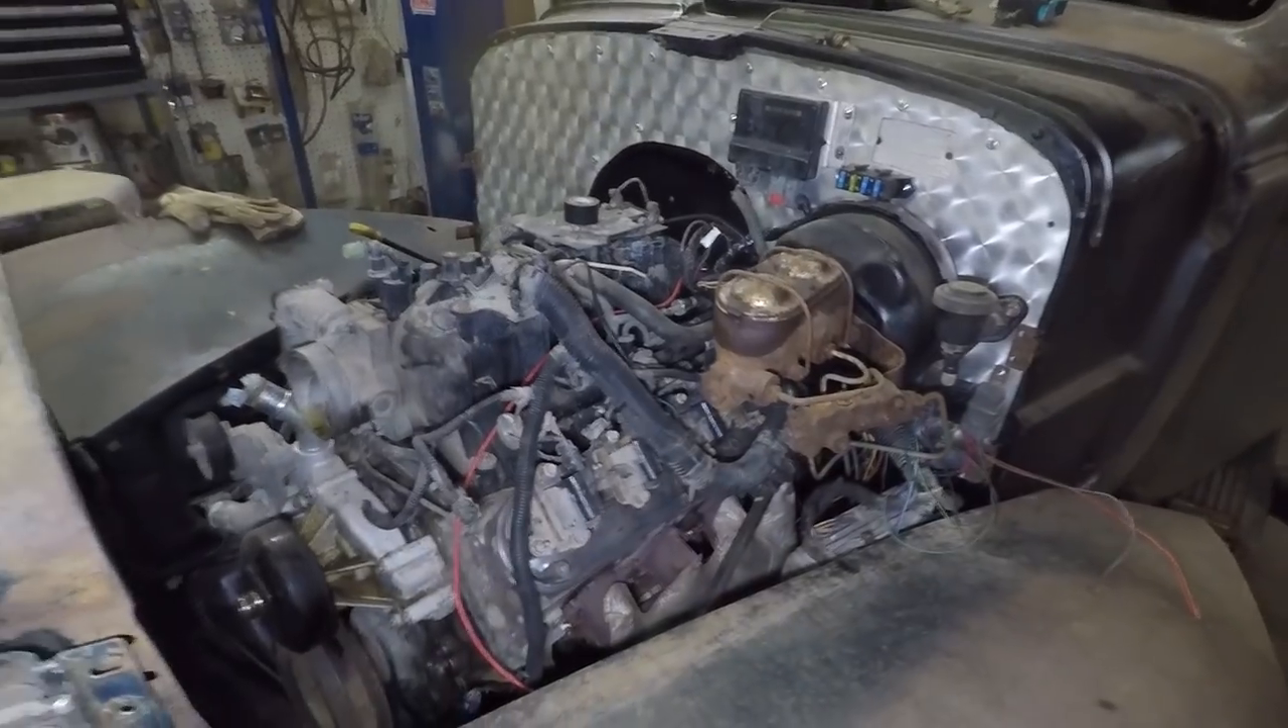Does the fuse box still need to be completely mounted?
No.